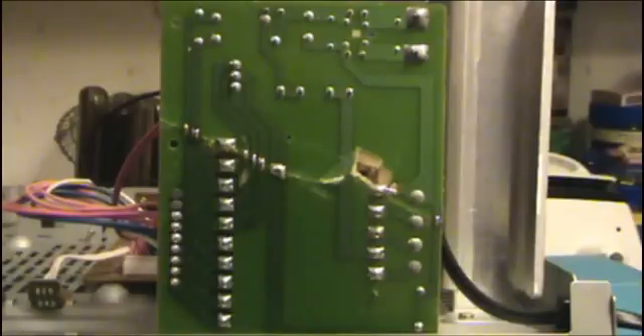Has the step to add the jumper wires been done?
No.